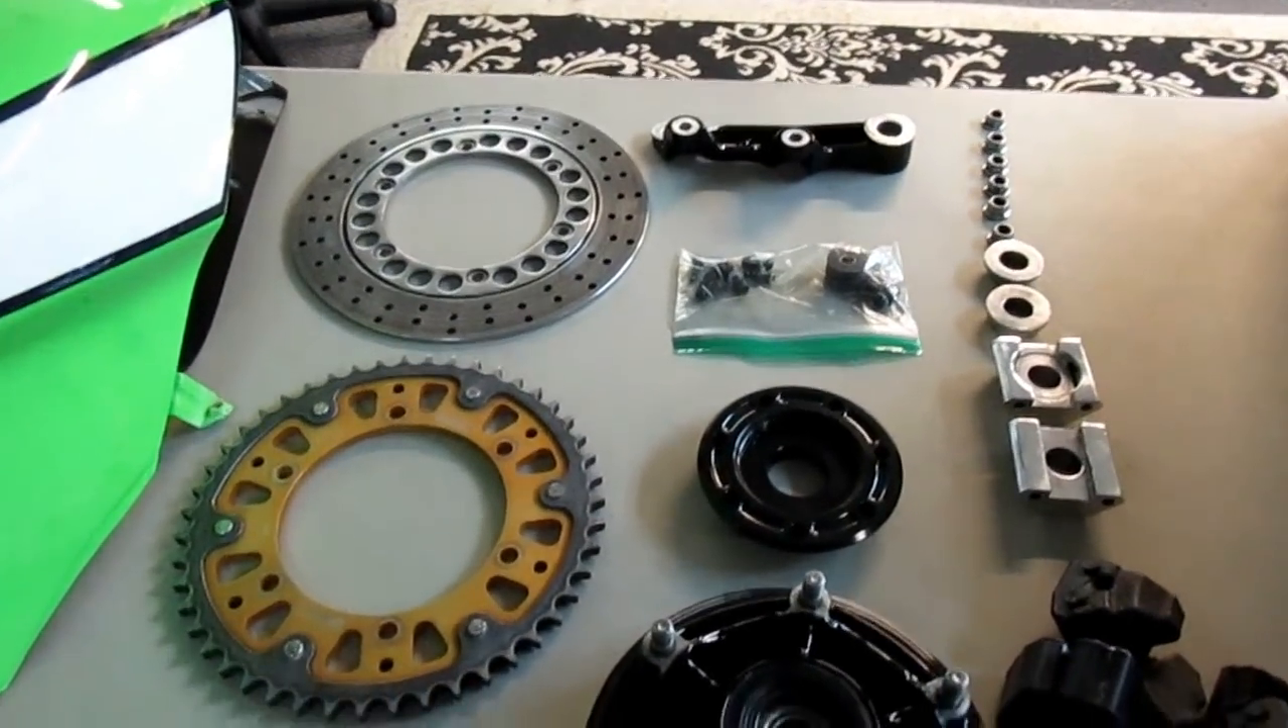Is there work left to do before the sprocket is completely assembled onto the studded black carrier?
Yes.